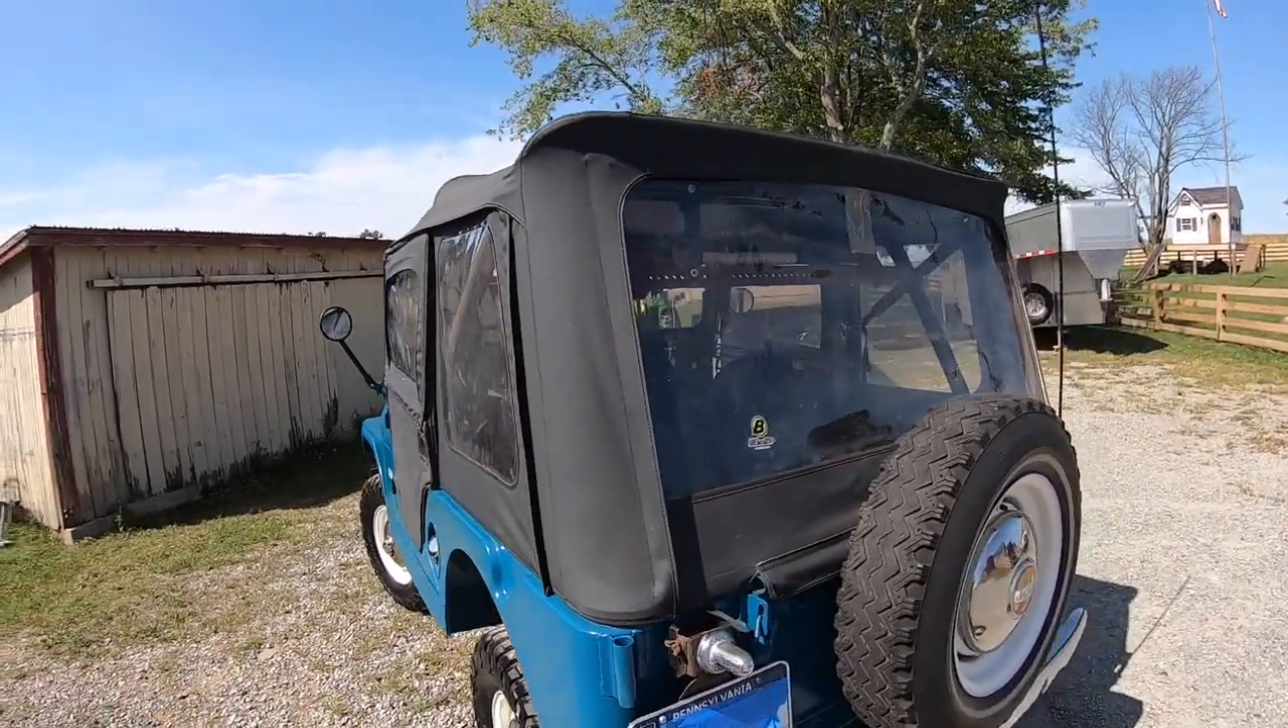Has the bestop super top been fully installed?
Yes.